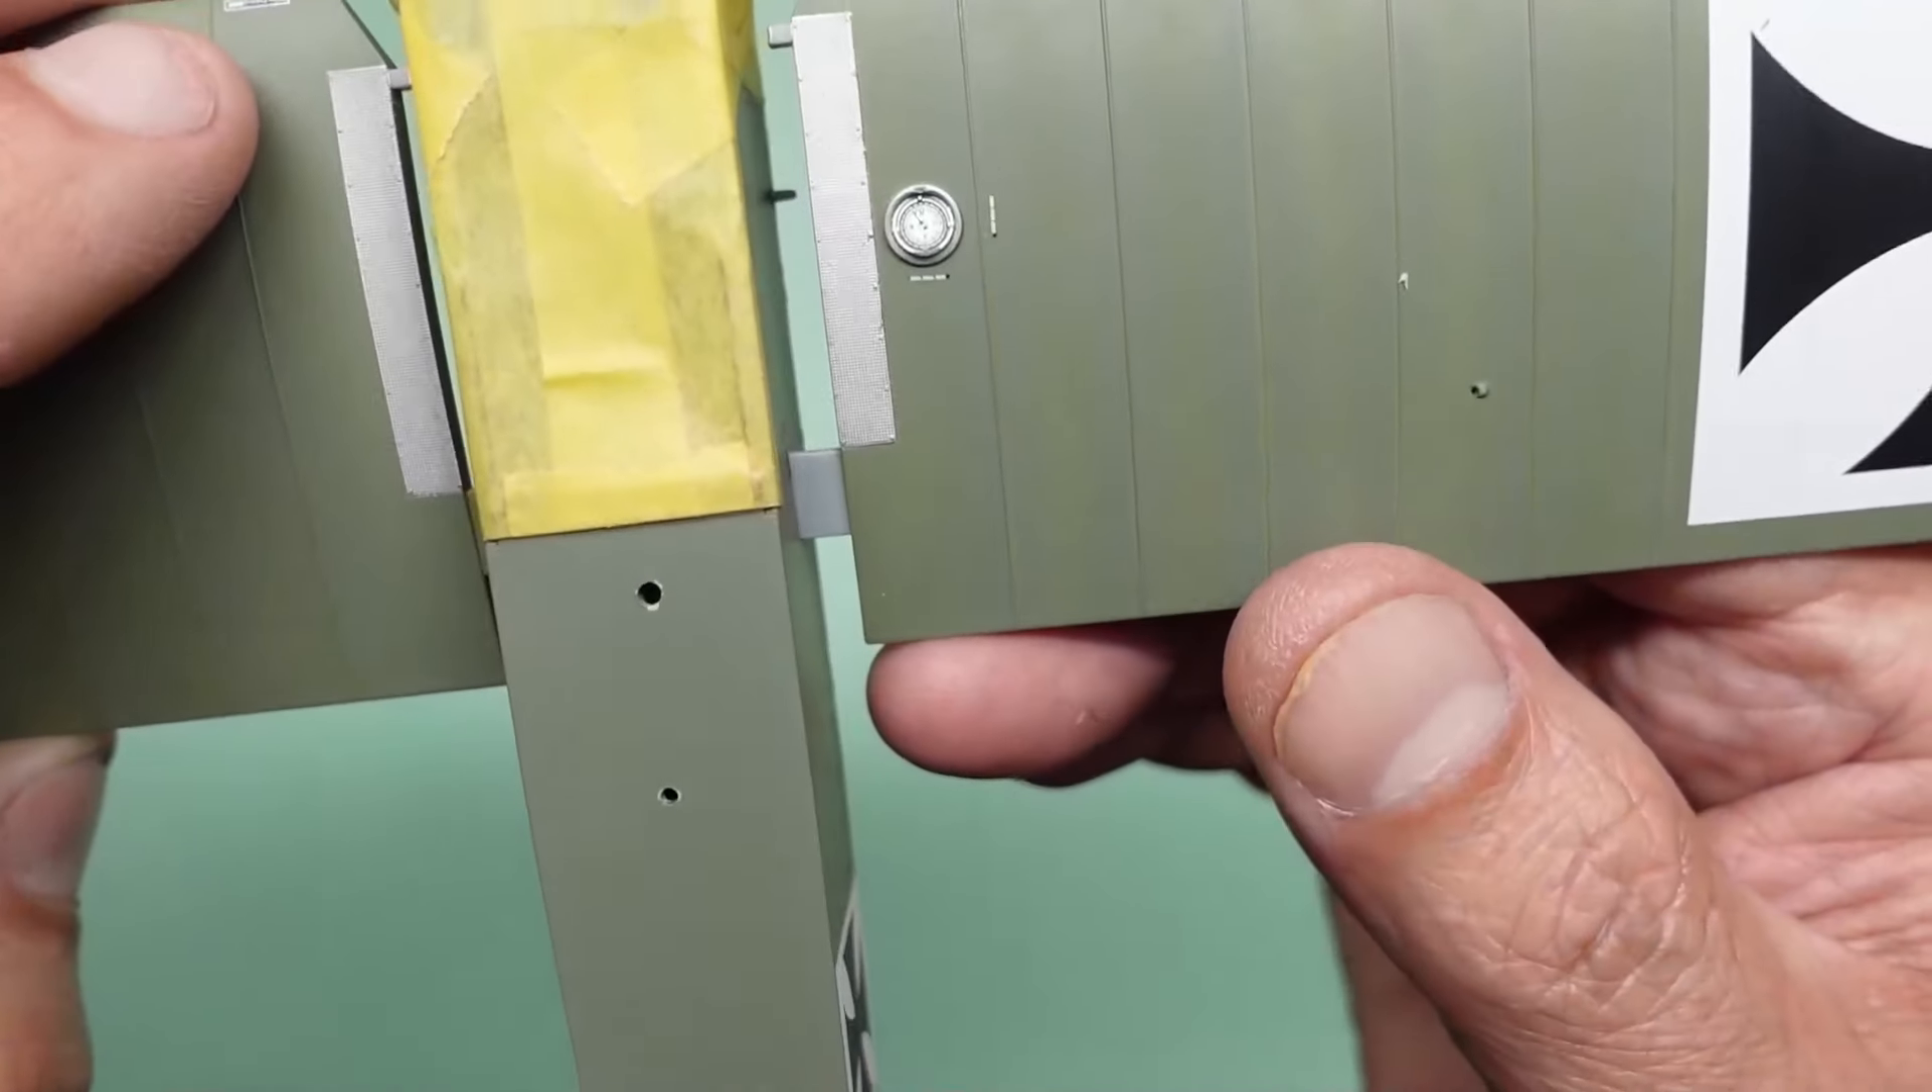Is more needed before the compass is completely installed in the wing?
No.